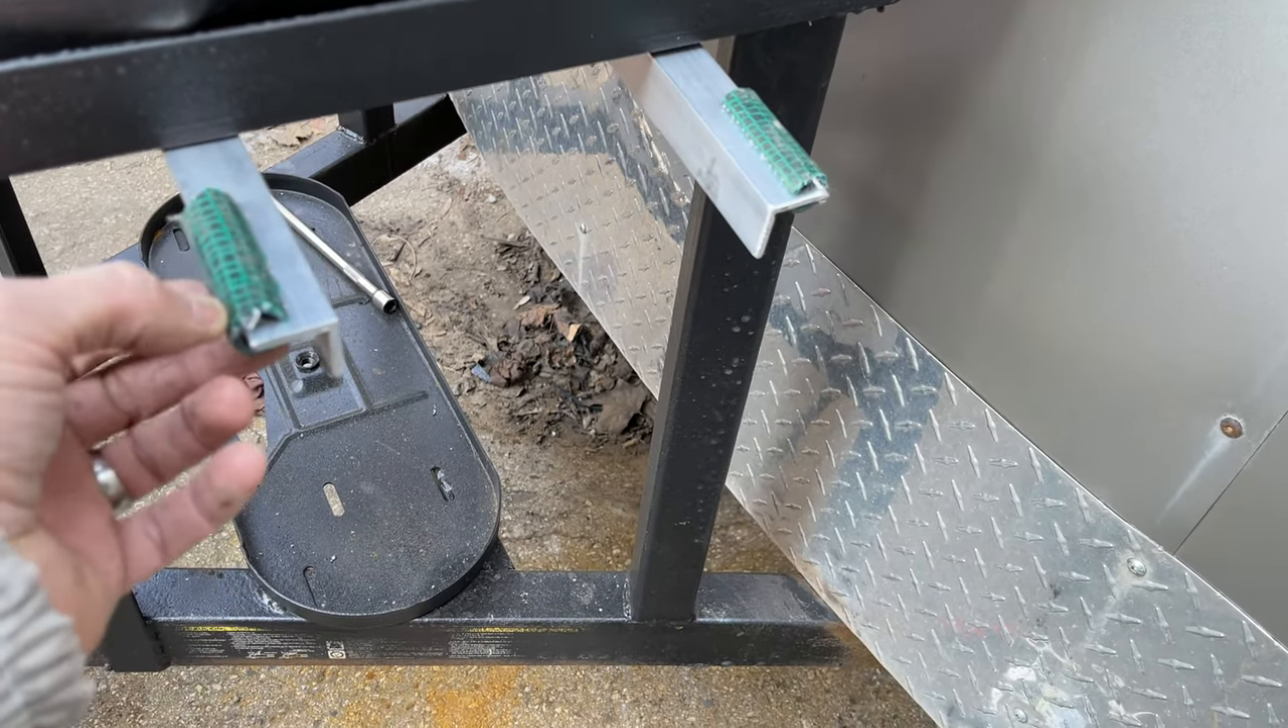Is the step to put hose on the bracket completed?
Yes.